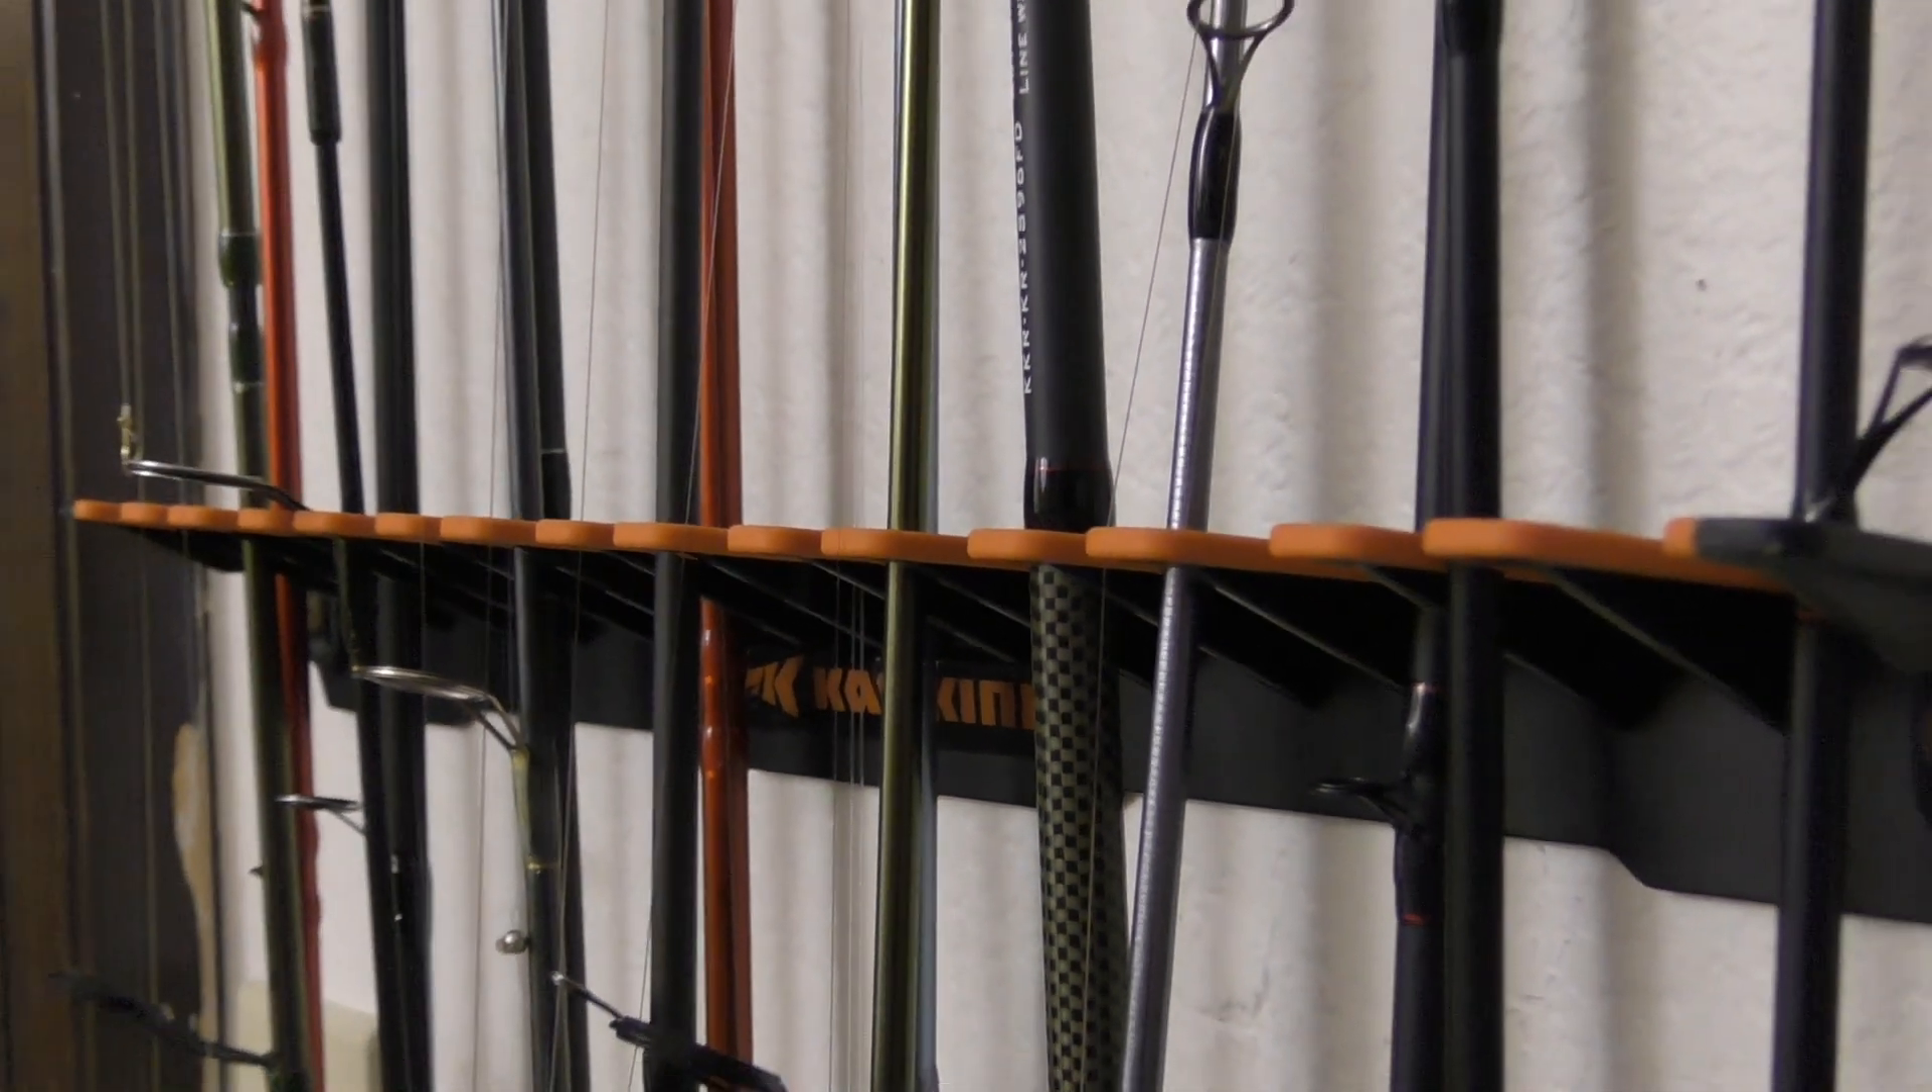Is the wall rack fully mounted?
Yes.